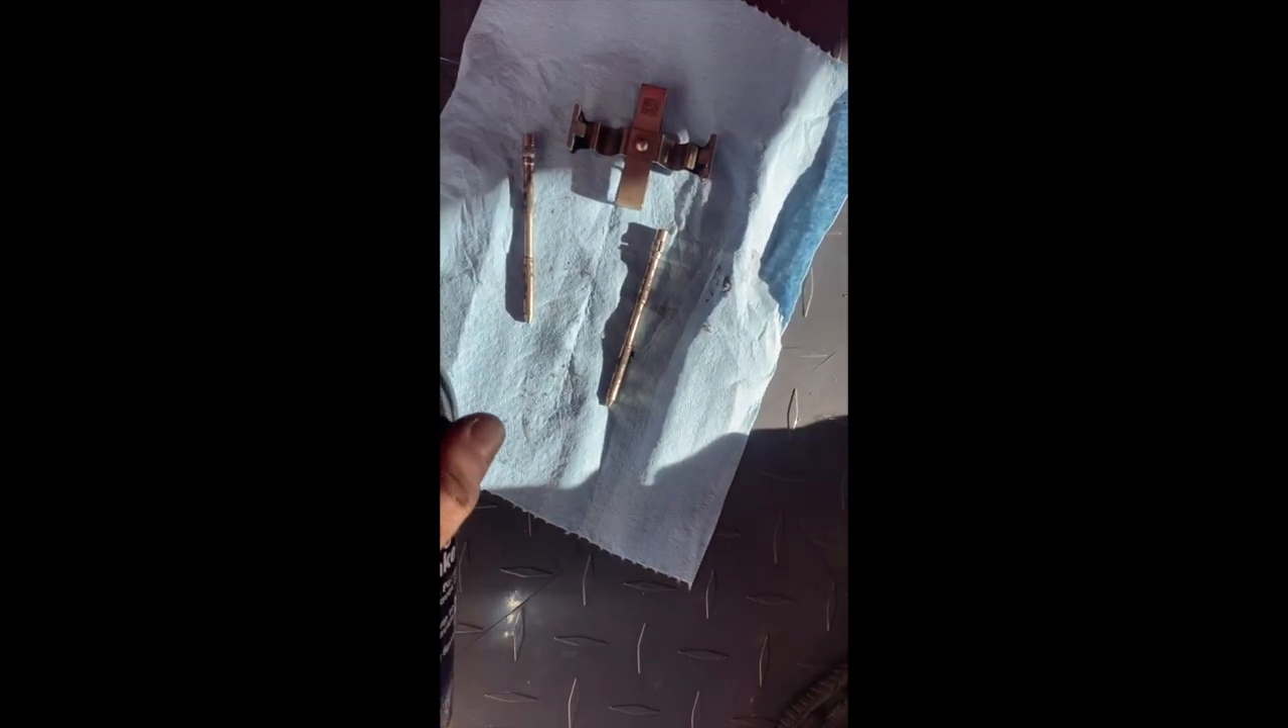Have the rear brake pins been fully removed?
Yes.